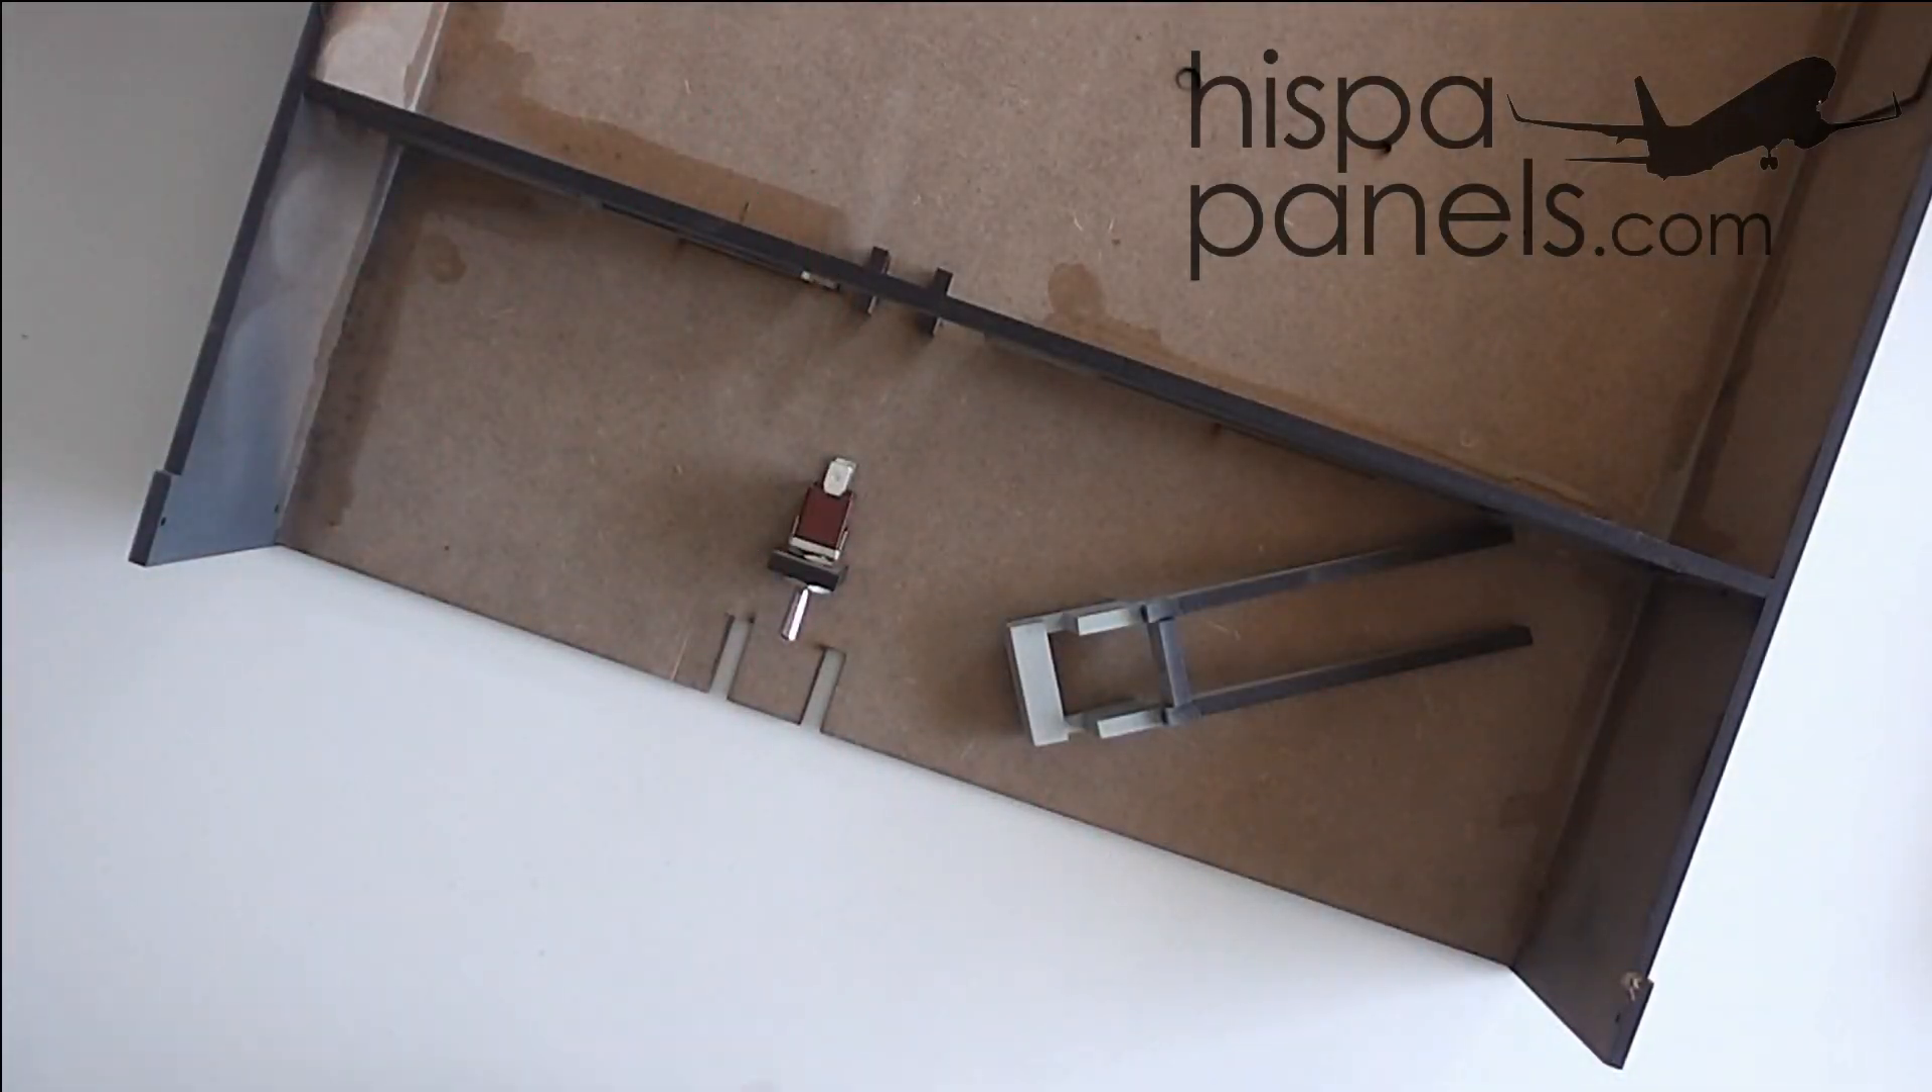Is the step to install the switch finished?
No.